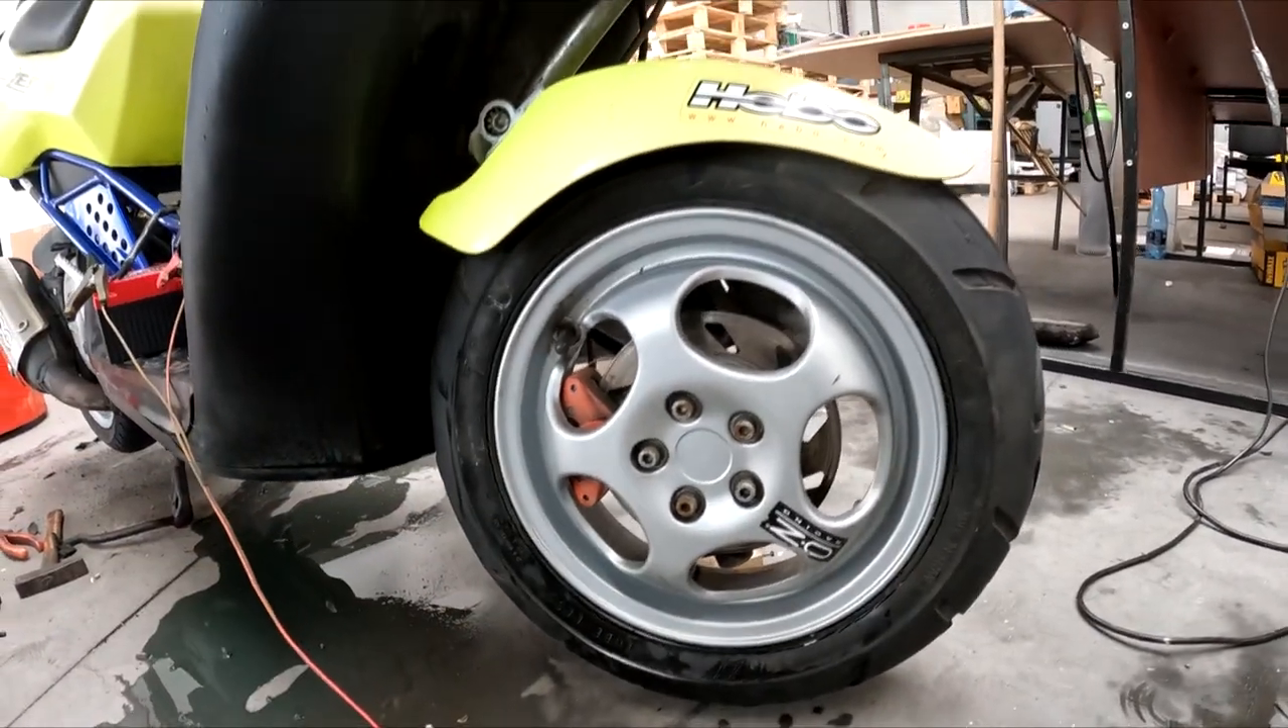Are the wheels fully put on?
Yes.